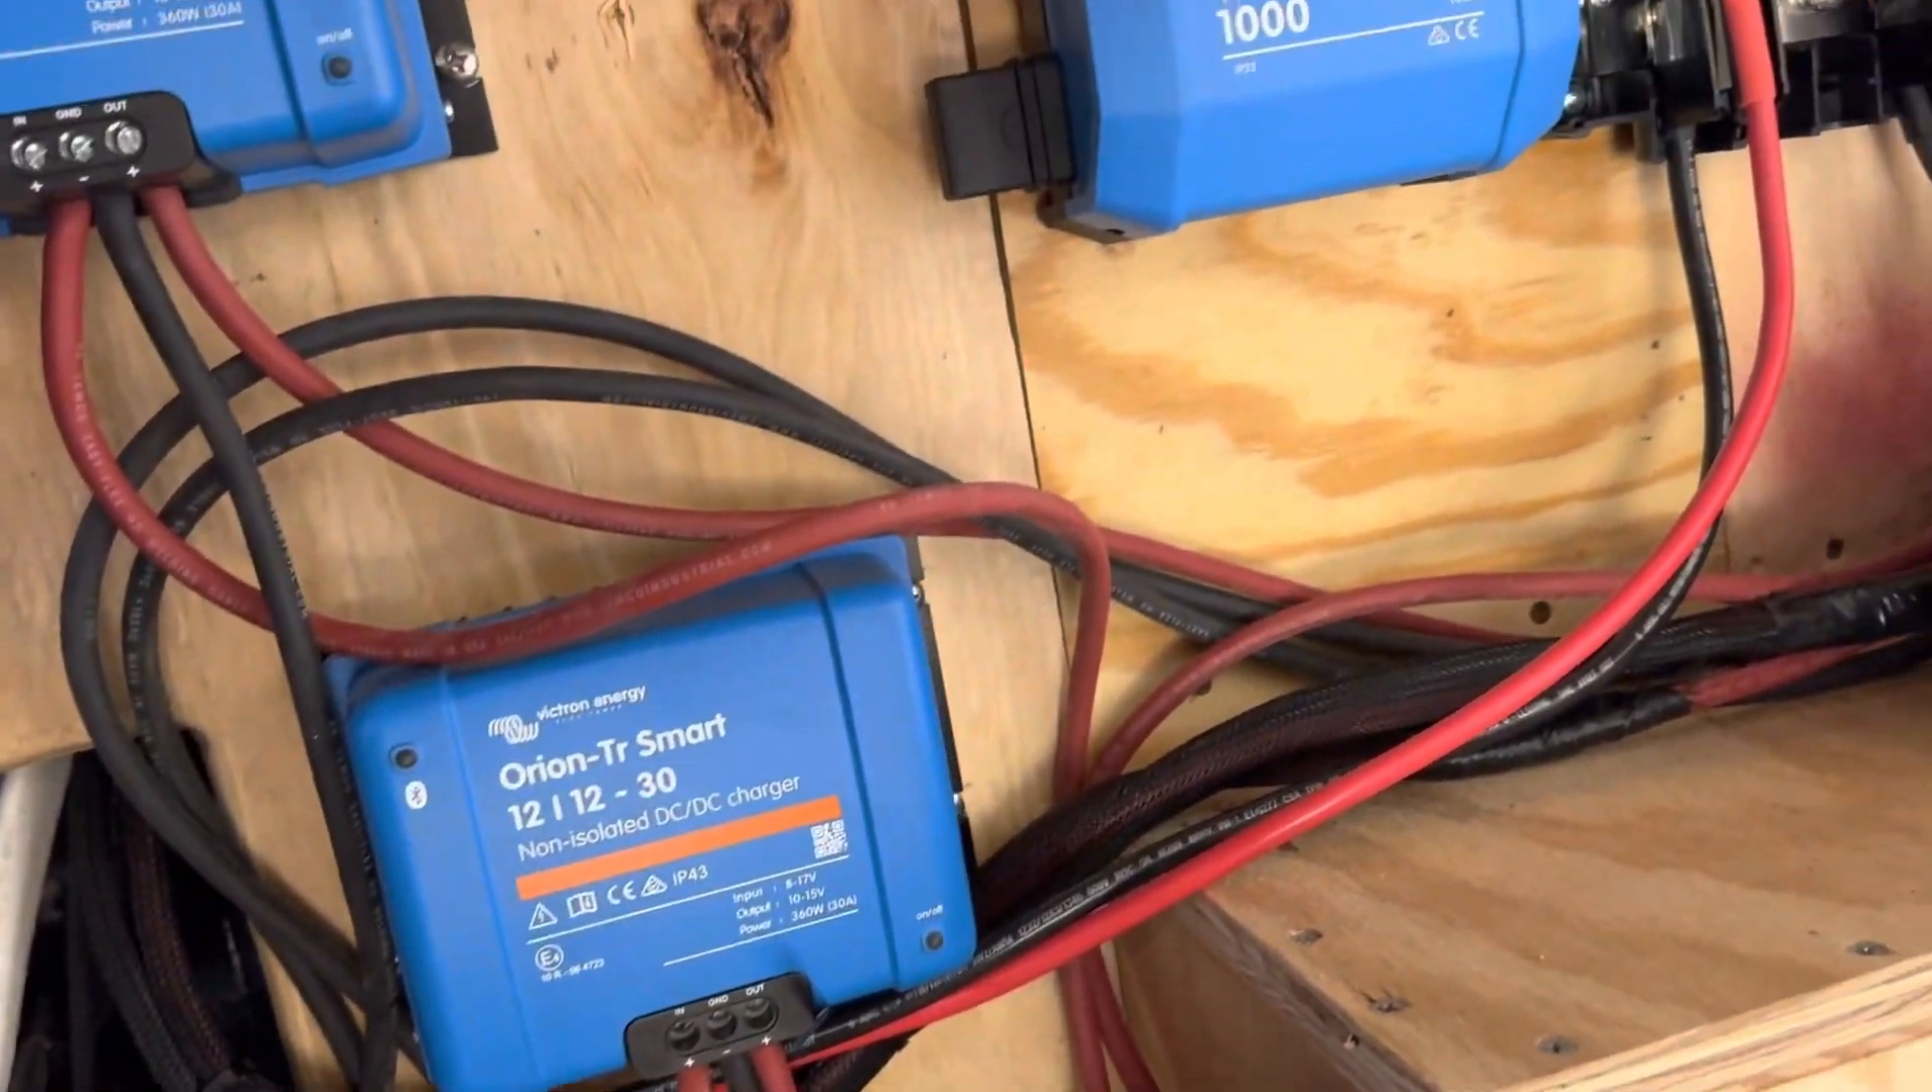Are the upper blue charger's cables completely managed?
No.